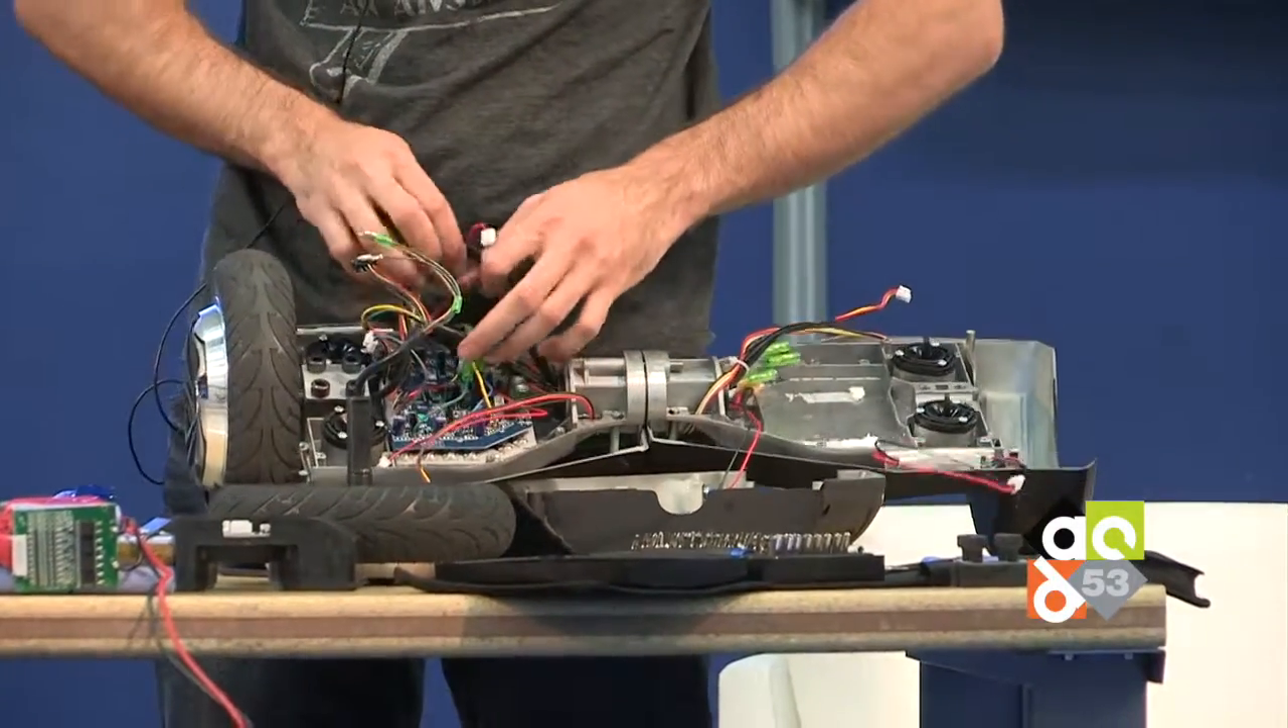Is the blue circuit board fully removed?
No.